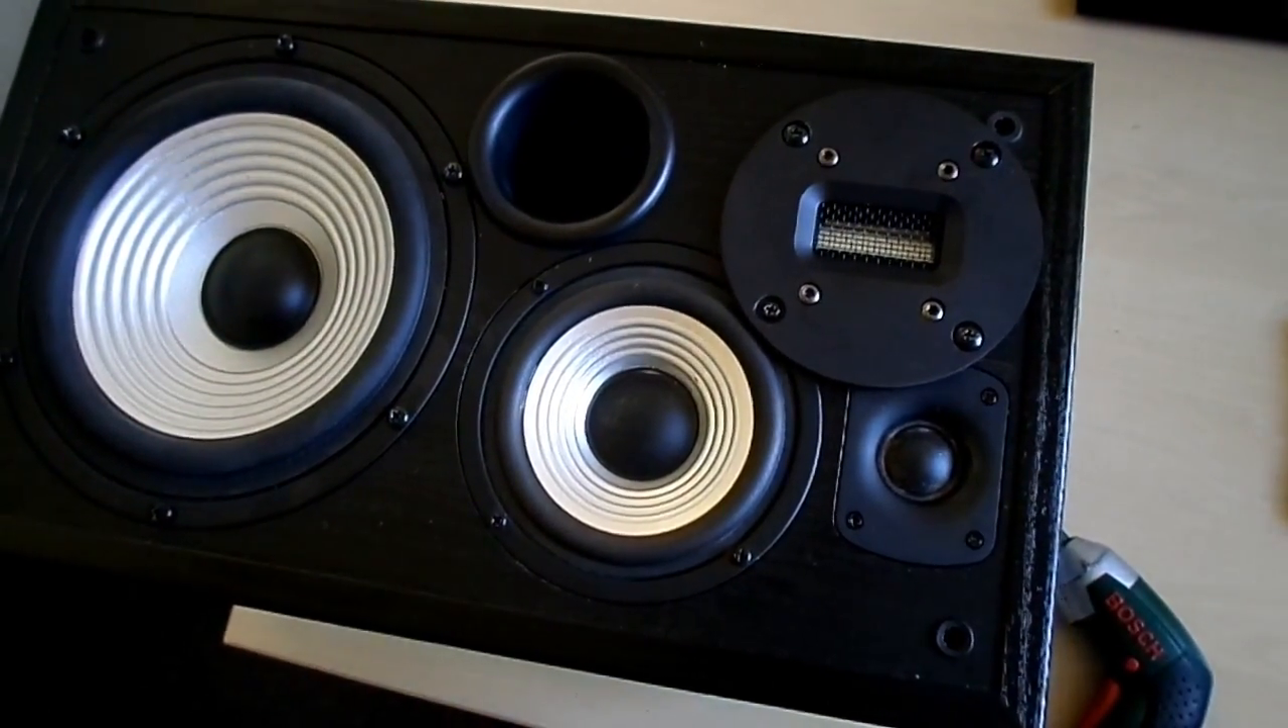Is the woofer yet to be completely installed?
No.